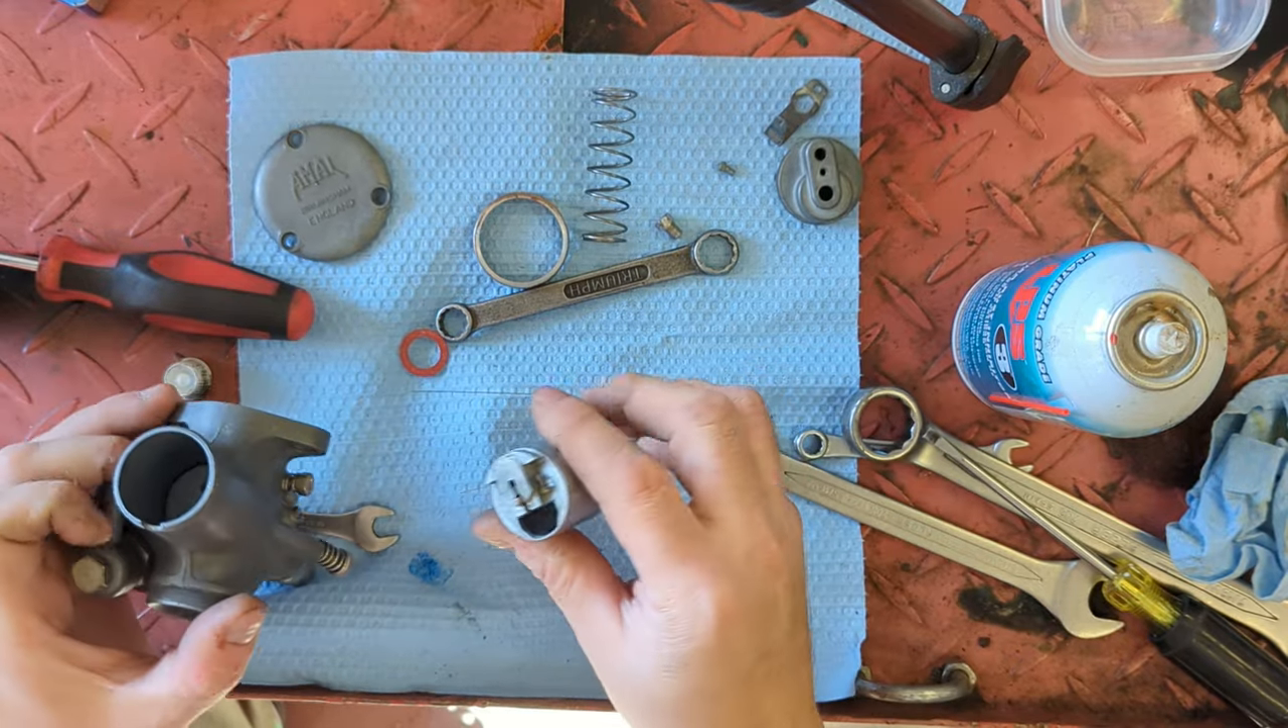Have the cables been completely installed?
No.